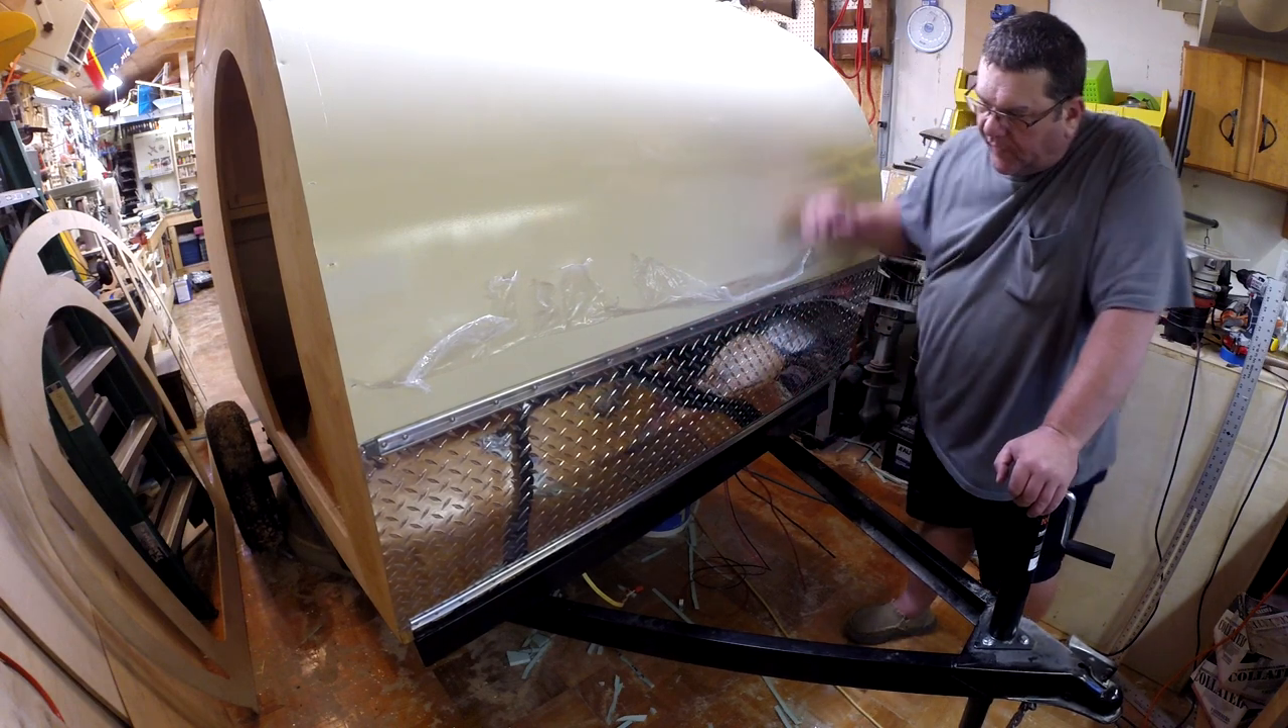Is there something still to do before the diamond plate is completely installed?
No.